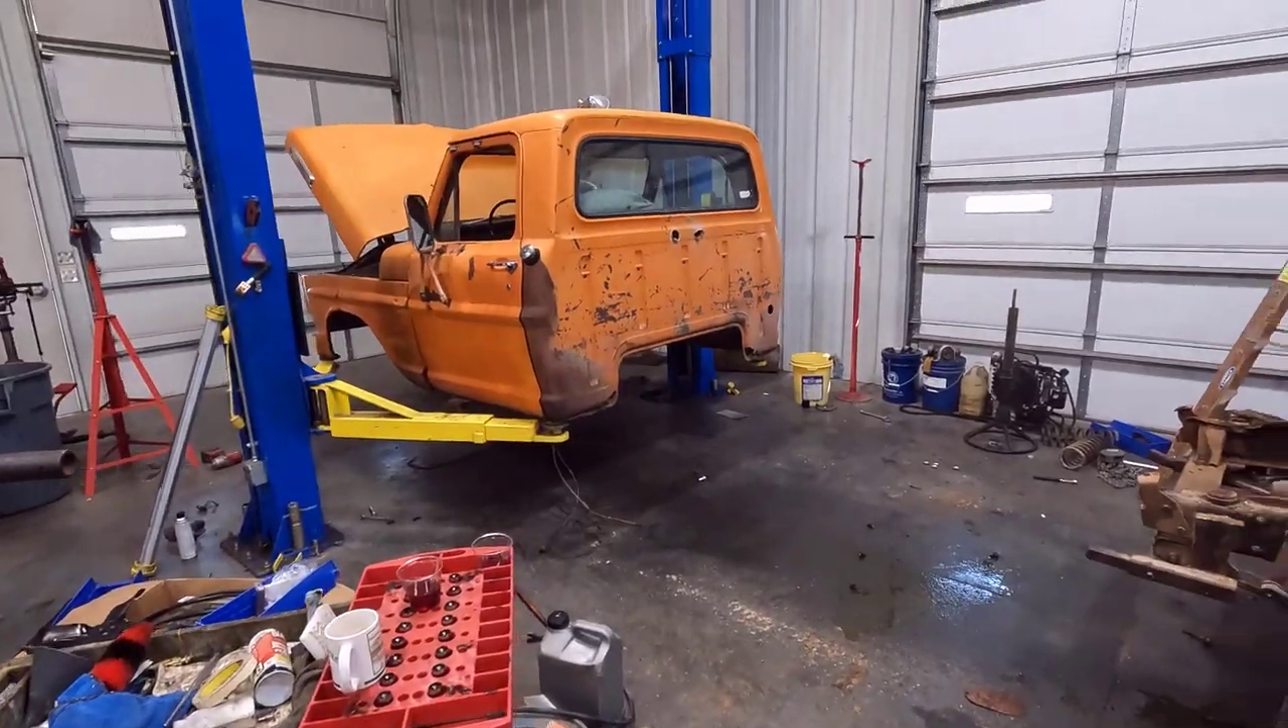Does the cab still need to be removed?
No.